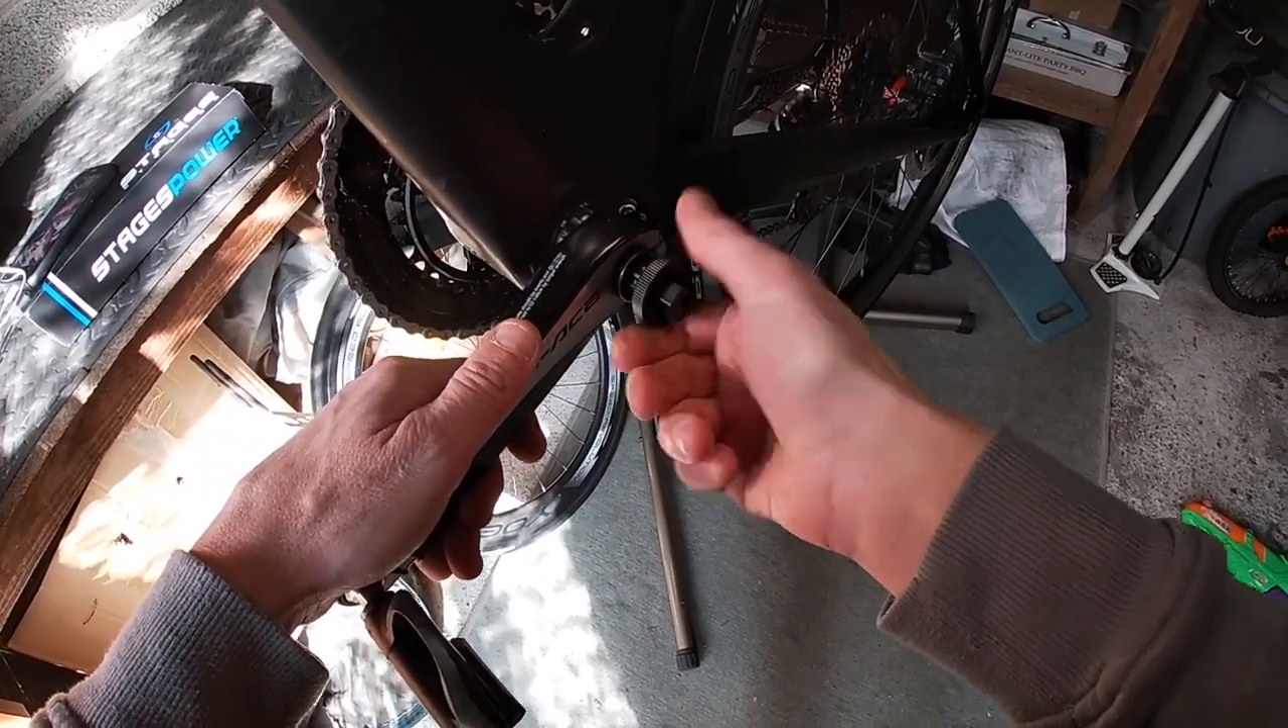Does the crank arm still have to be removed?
Yes.